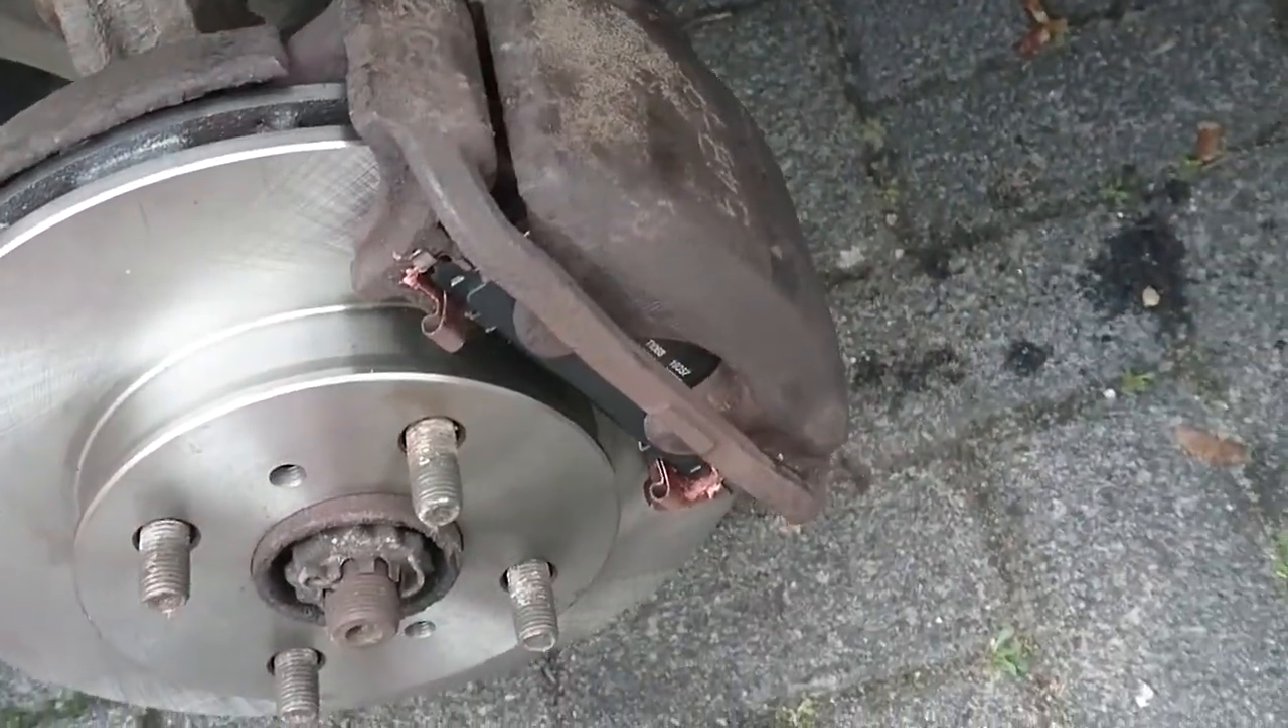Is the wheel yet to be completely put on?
Yes.